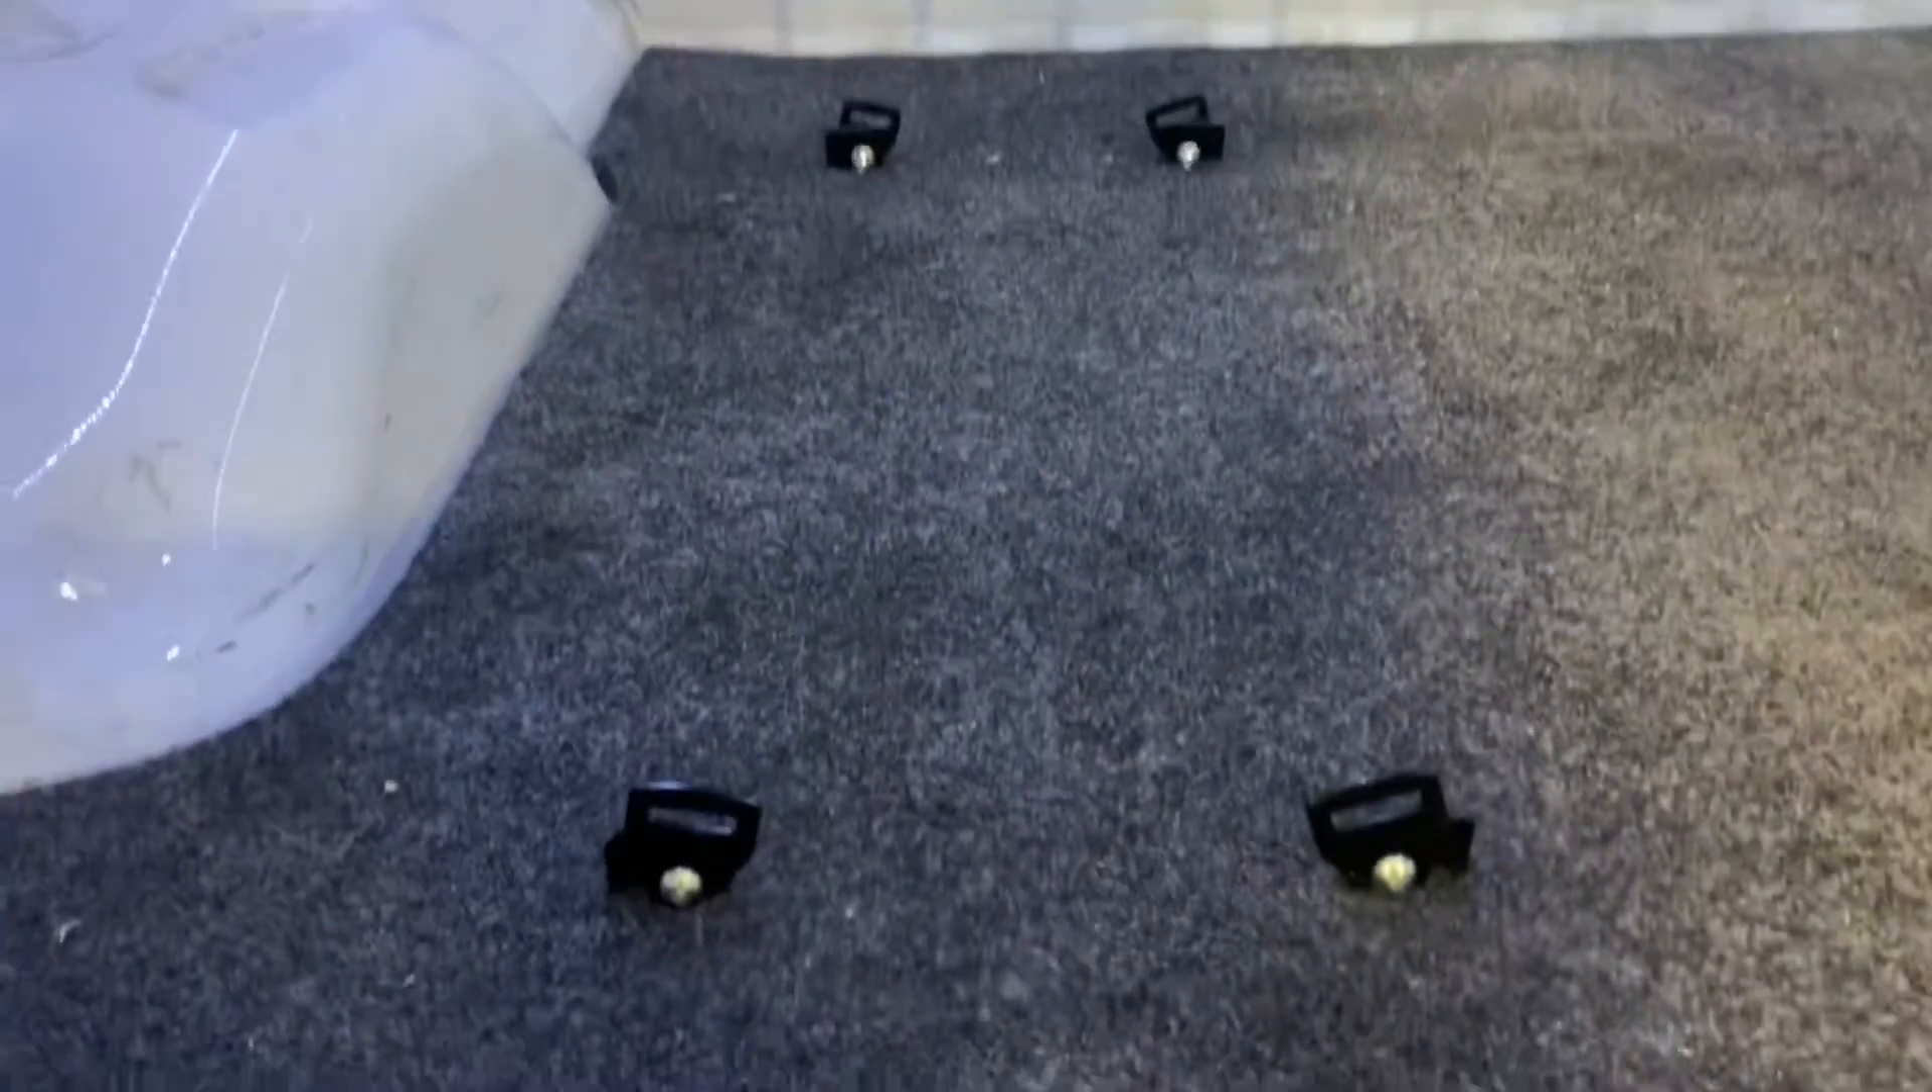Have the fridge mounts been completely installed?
Yes.